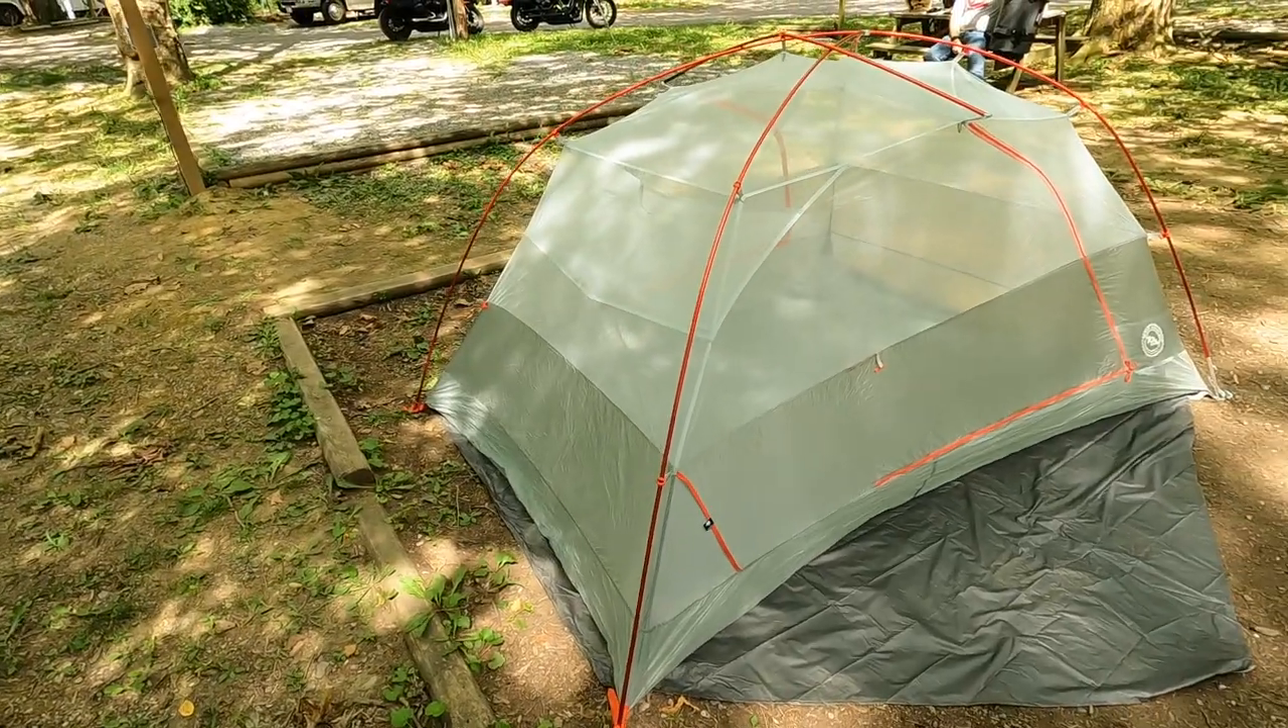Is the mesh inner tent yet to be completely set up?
No.